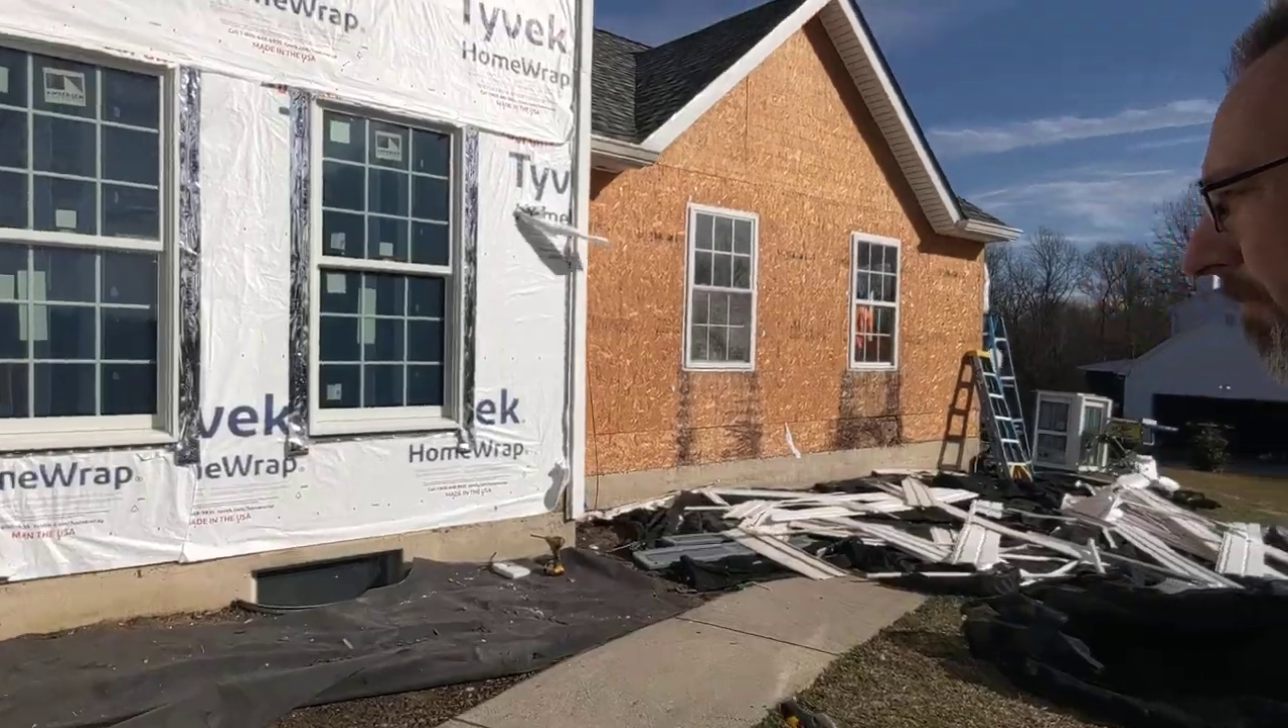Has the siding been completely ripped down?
Yes.